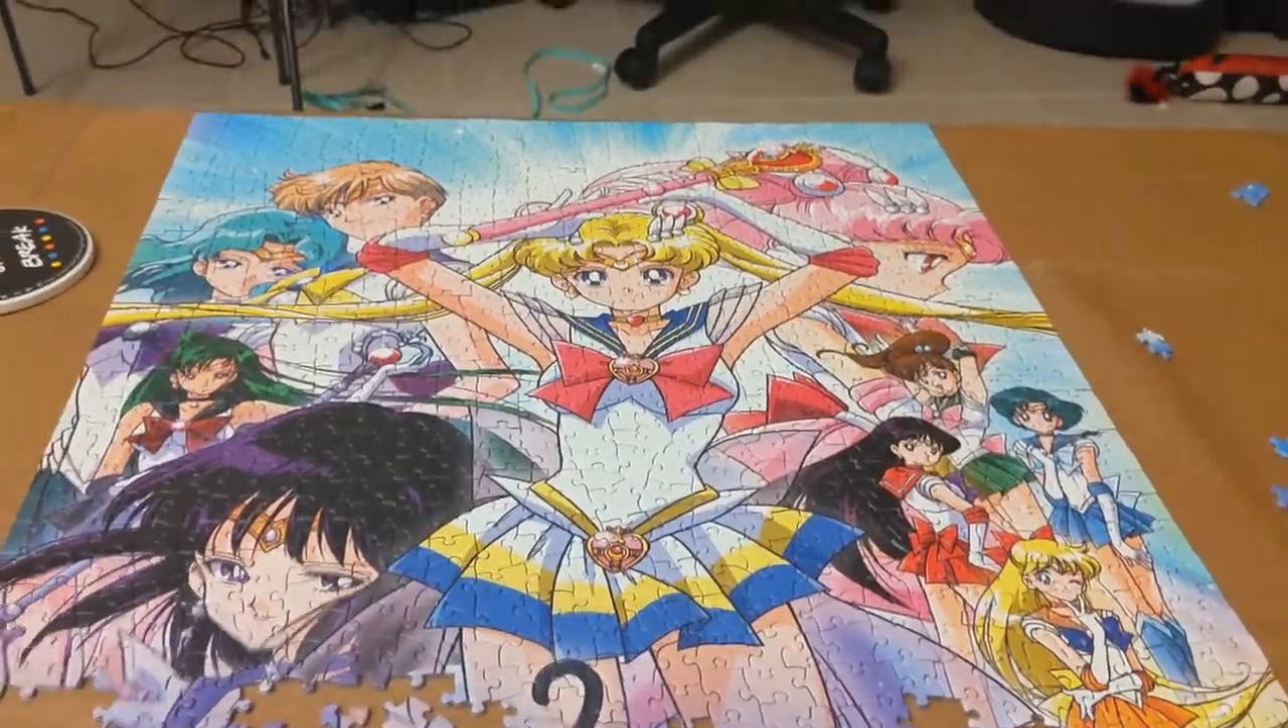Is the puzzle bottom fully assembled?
No.